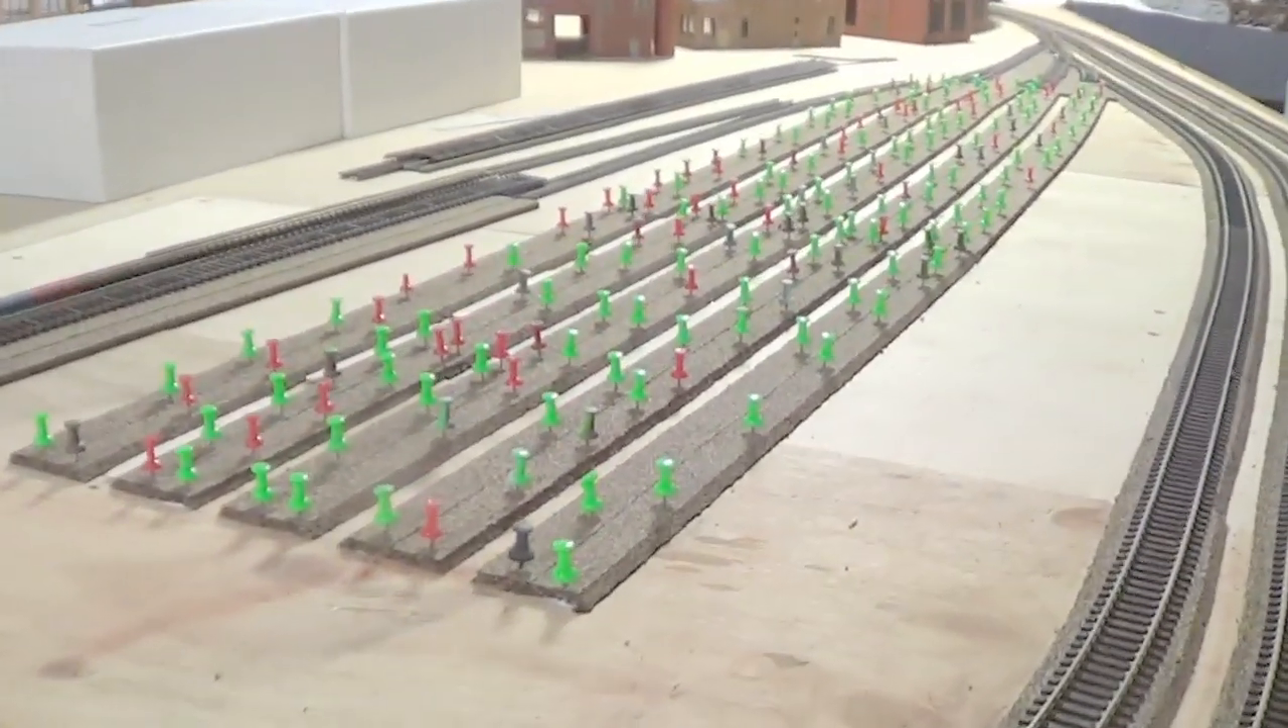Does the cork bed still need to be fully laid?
No.